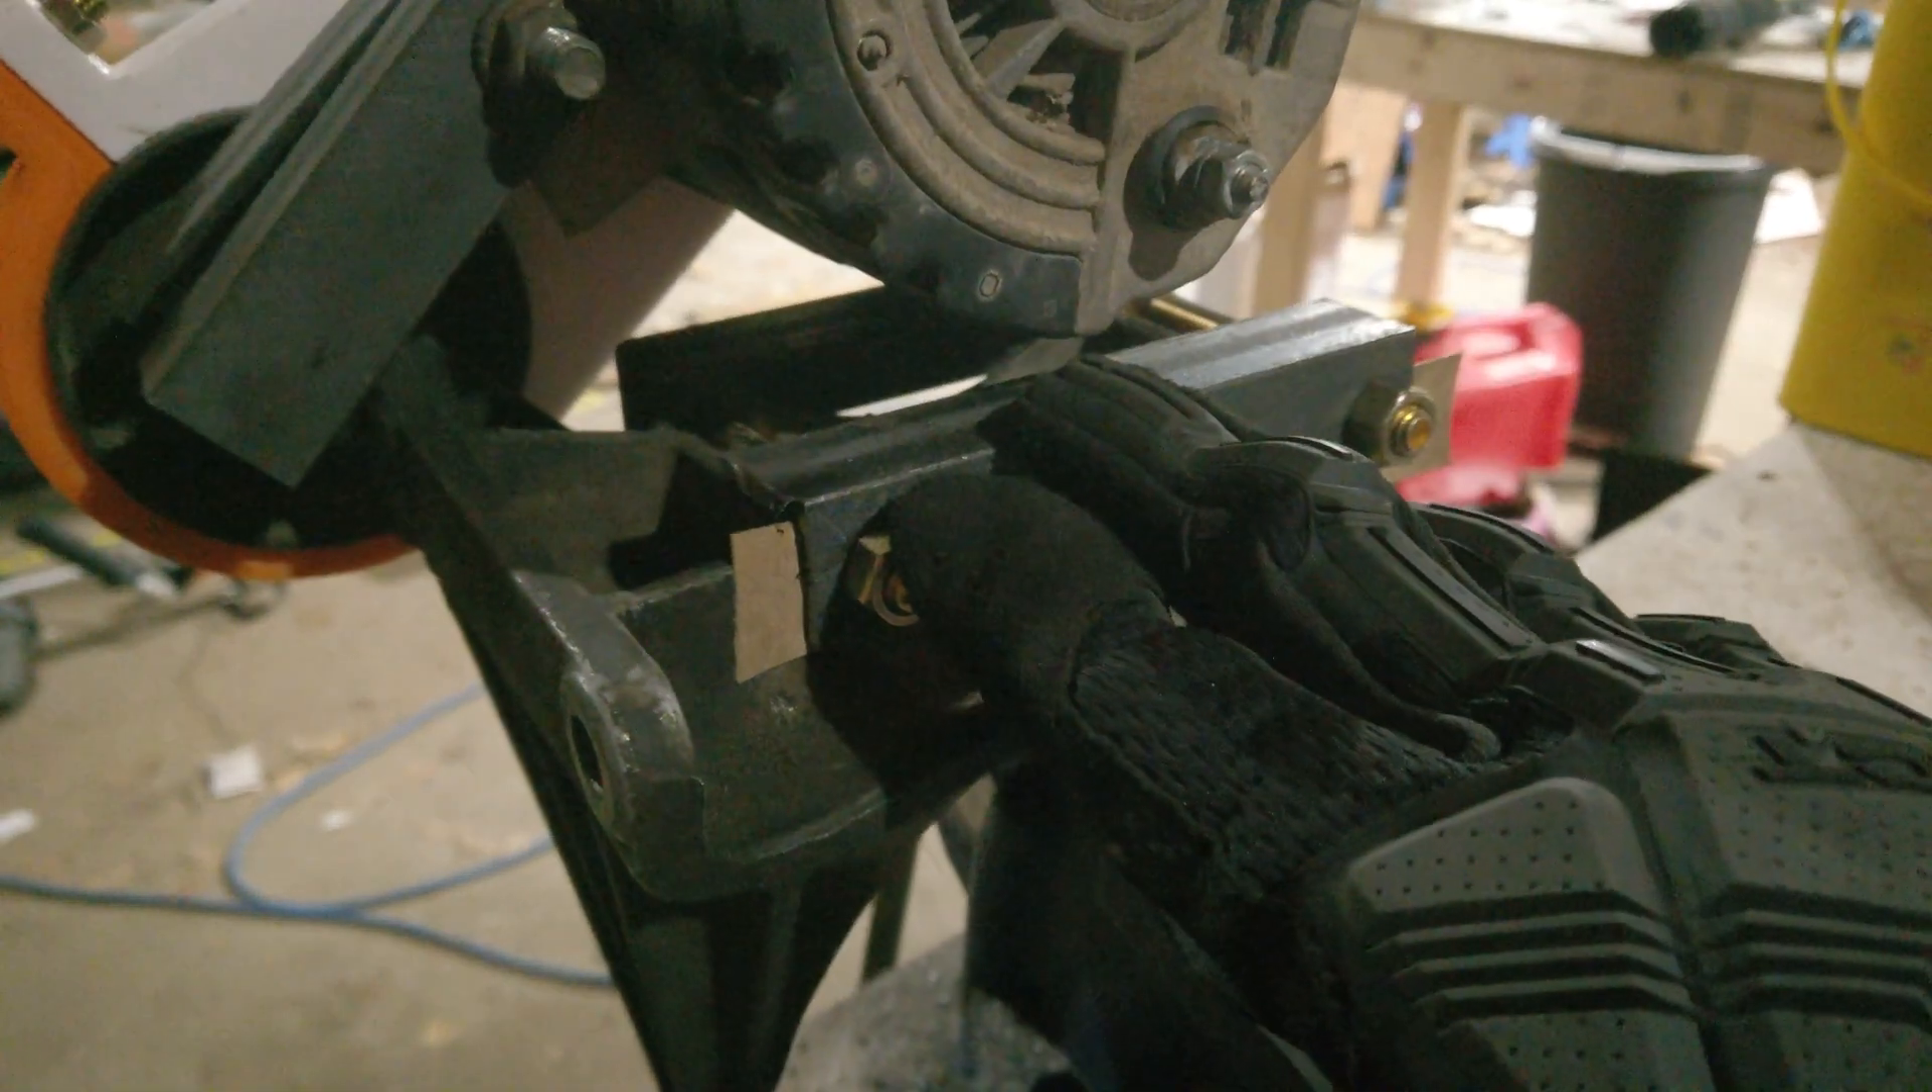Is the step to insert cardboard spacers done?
Yes.